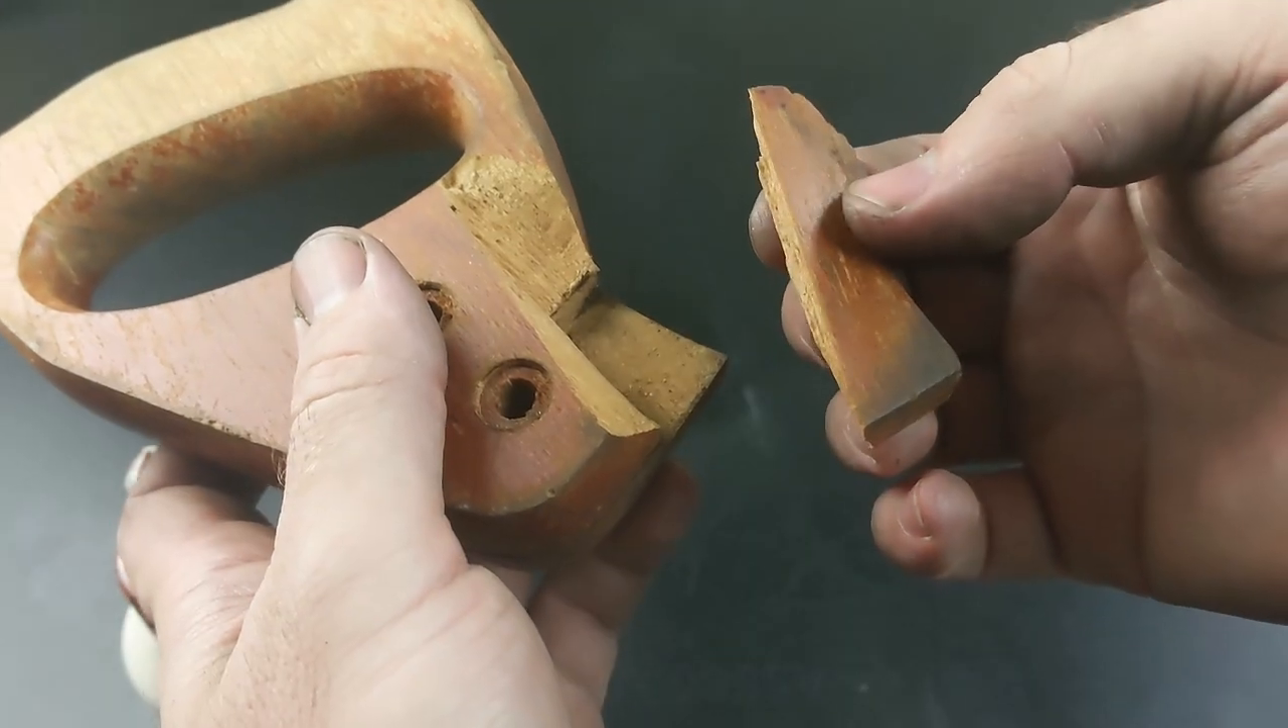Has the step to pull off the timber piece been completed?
Yes.